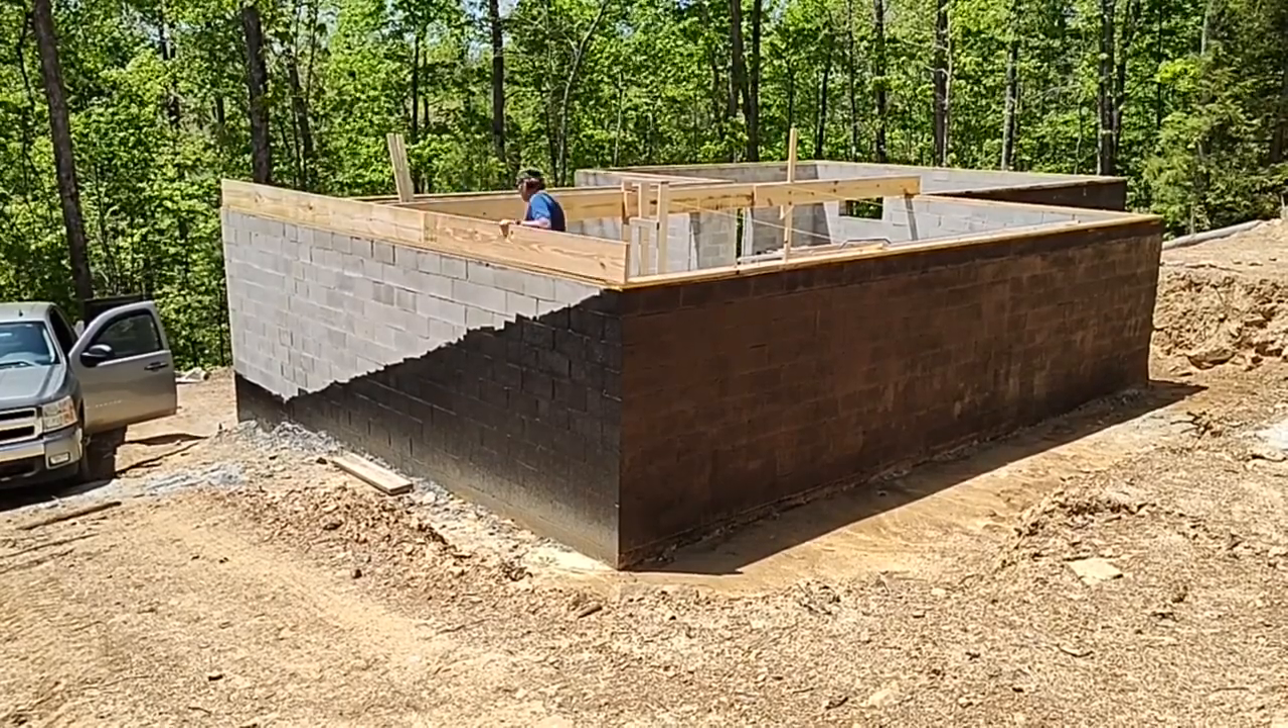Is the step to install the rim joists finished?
No.